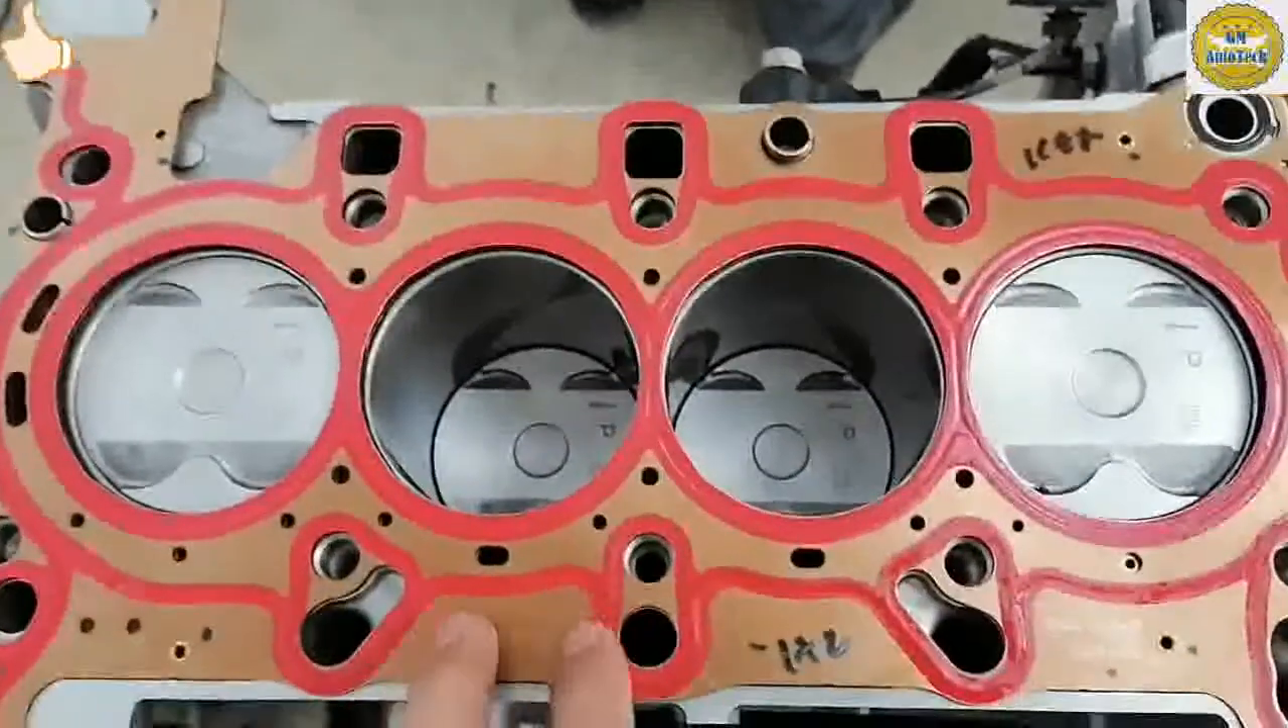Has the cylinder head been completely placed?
No.